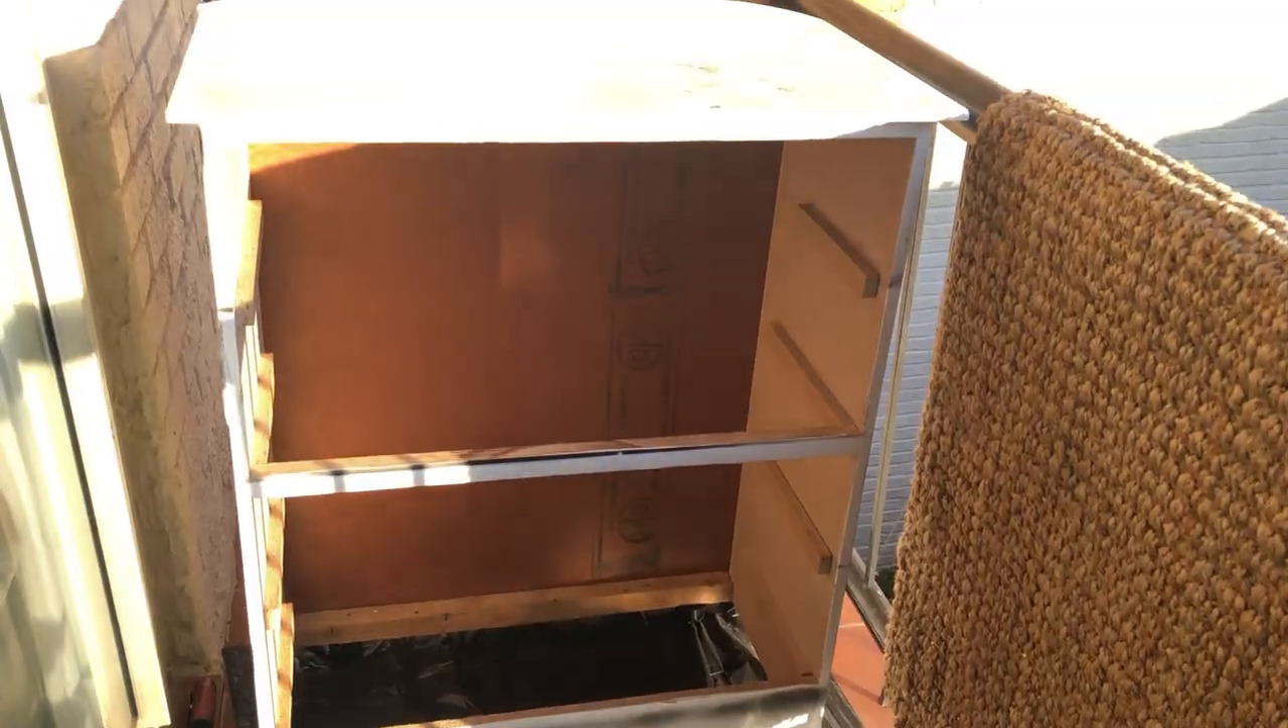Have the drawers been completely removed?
Yes.